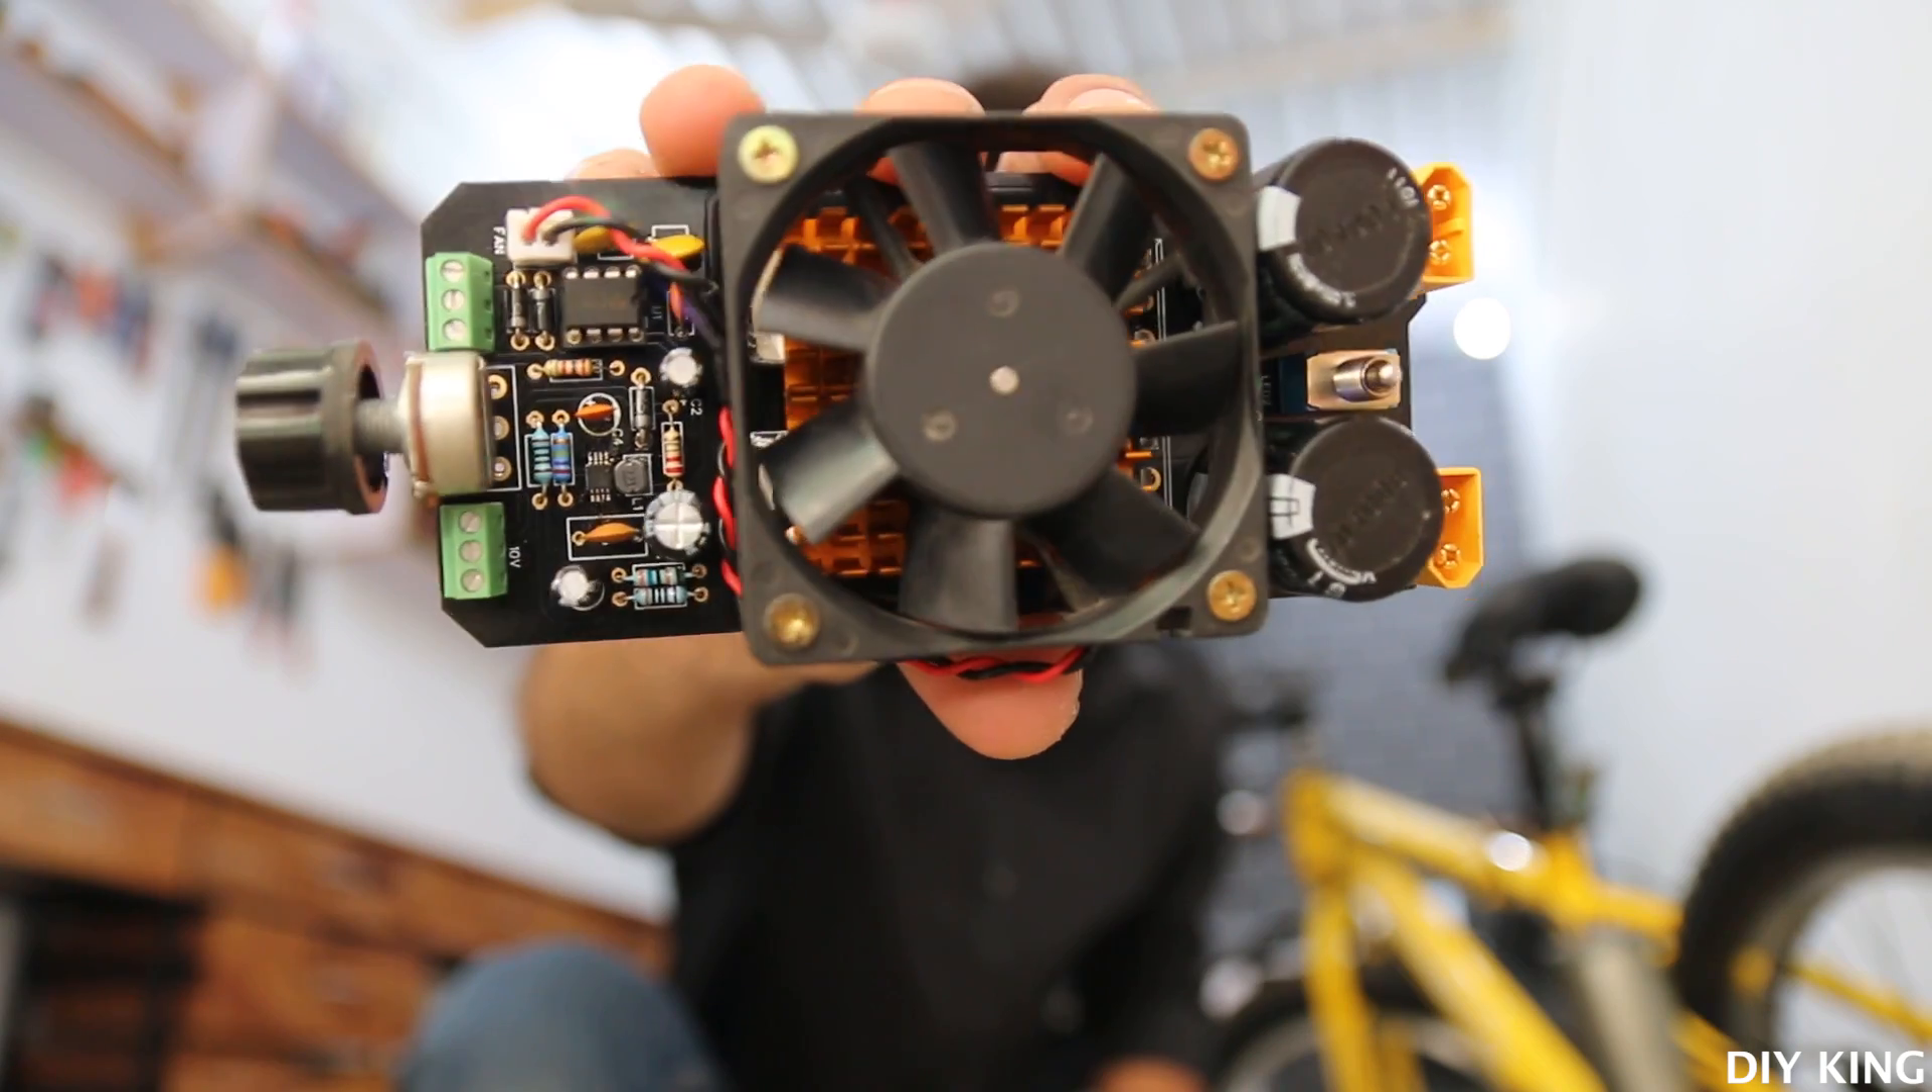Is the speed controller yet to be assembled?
No.